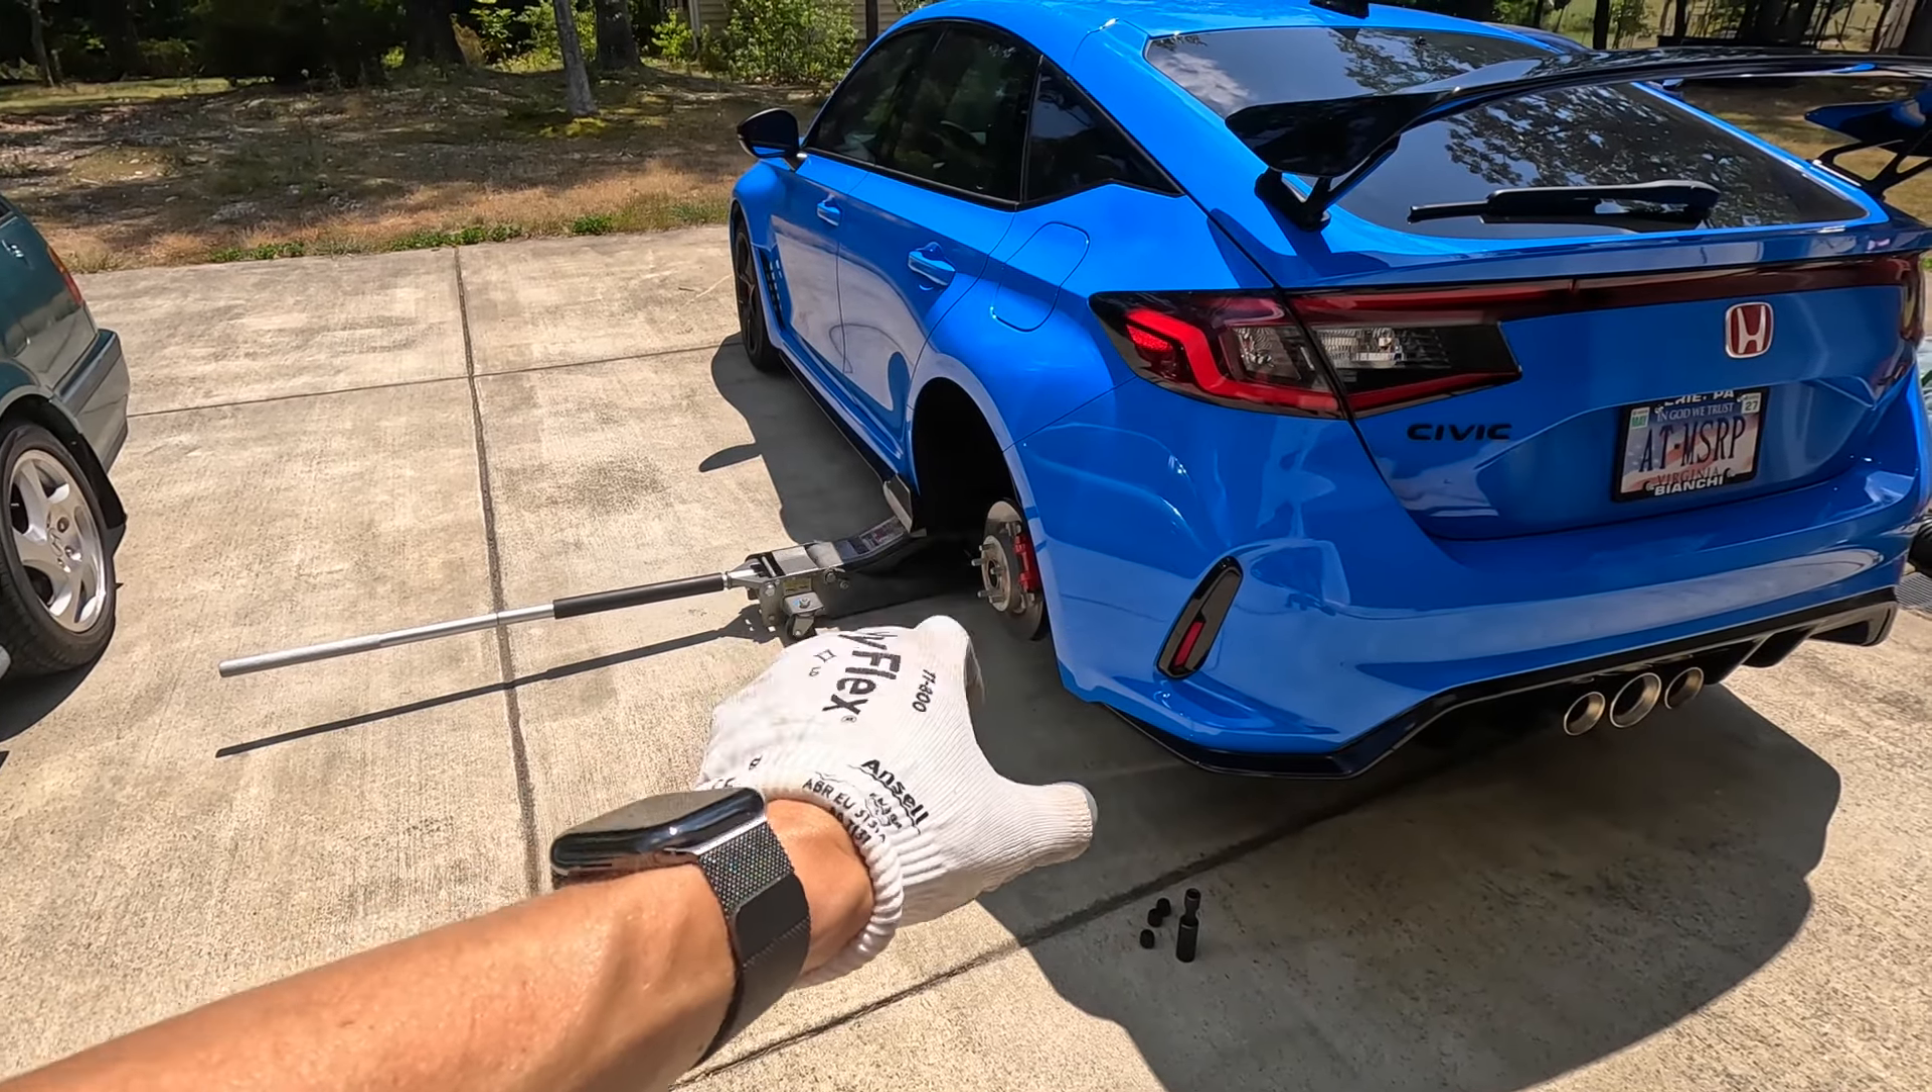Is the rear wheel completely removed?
Yes.